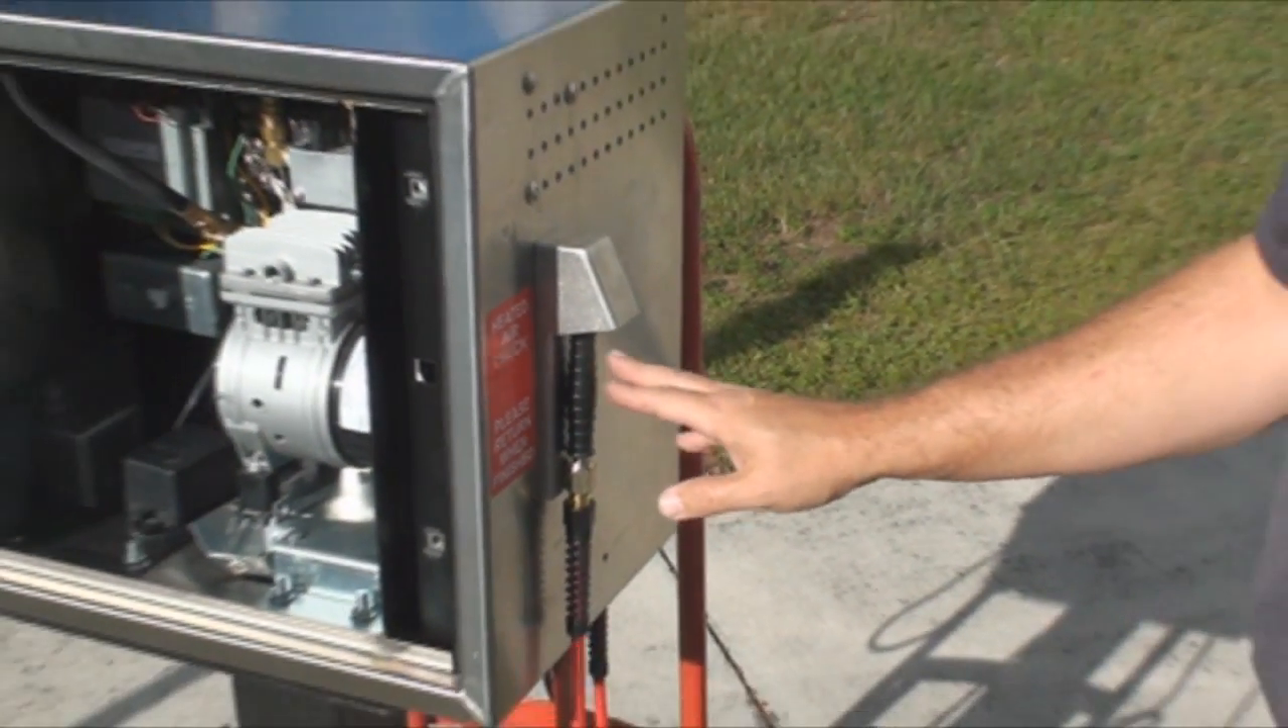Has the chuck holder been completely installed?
Yes.